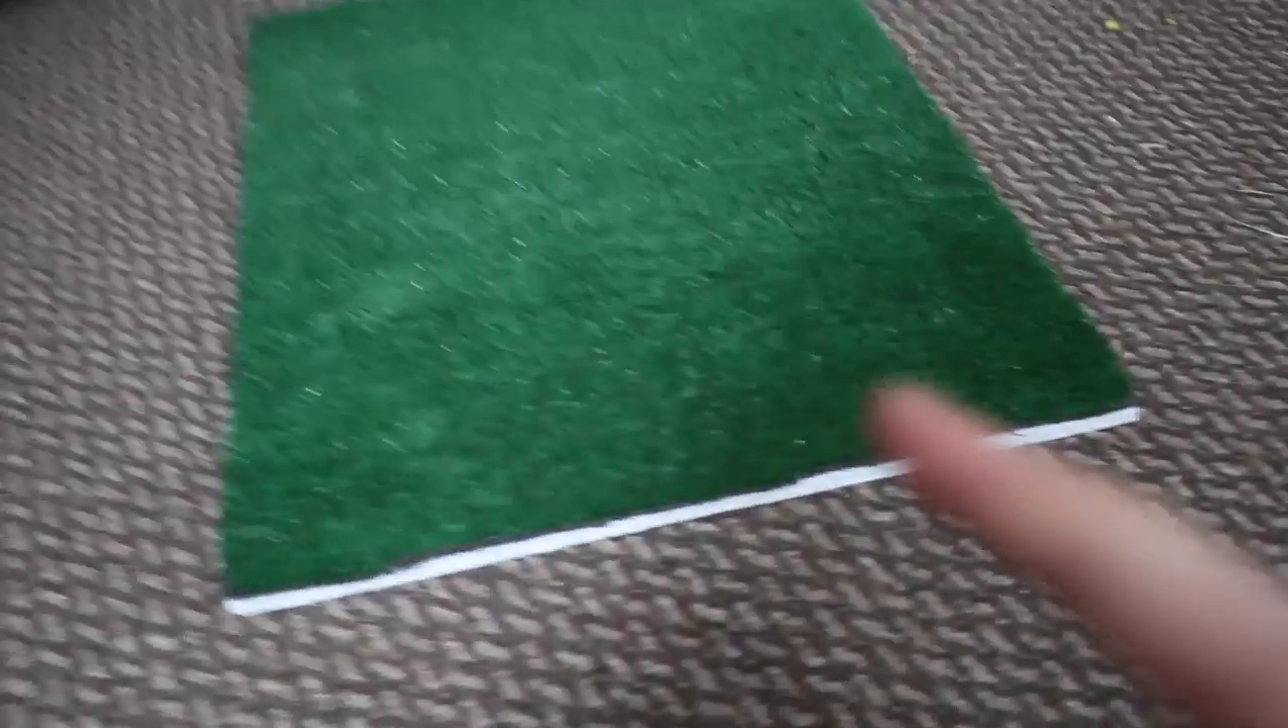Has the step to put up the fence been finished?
No.